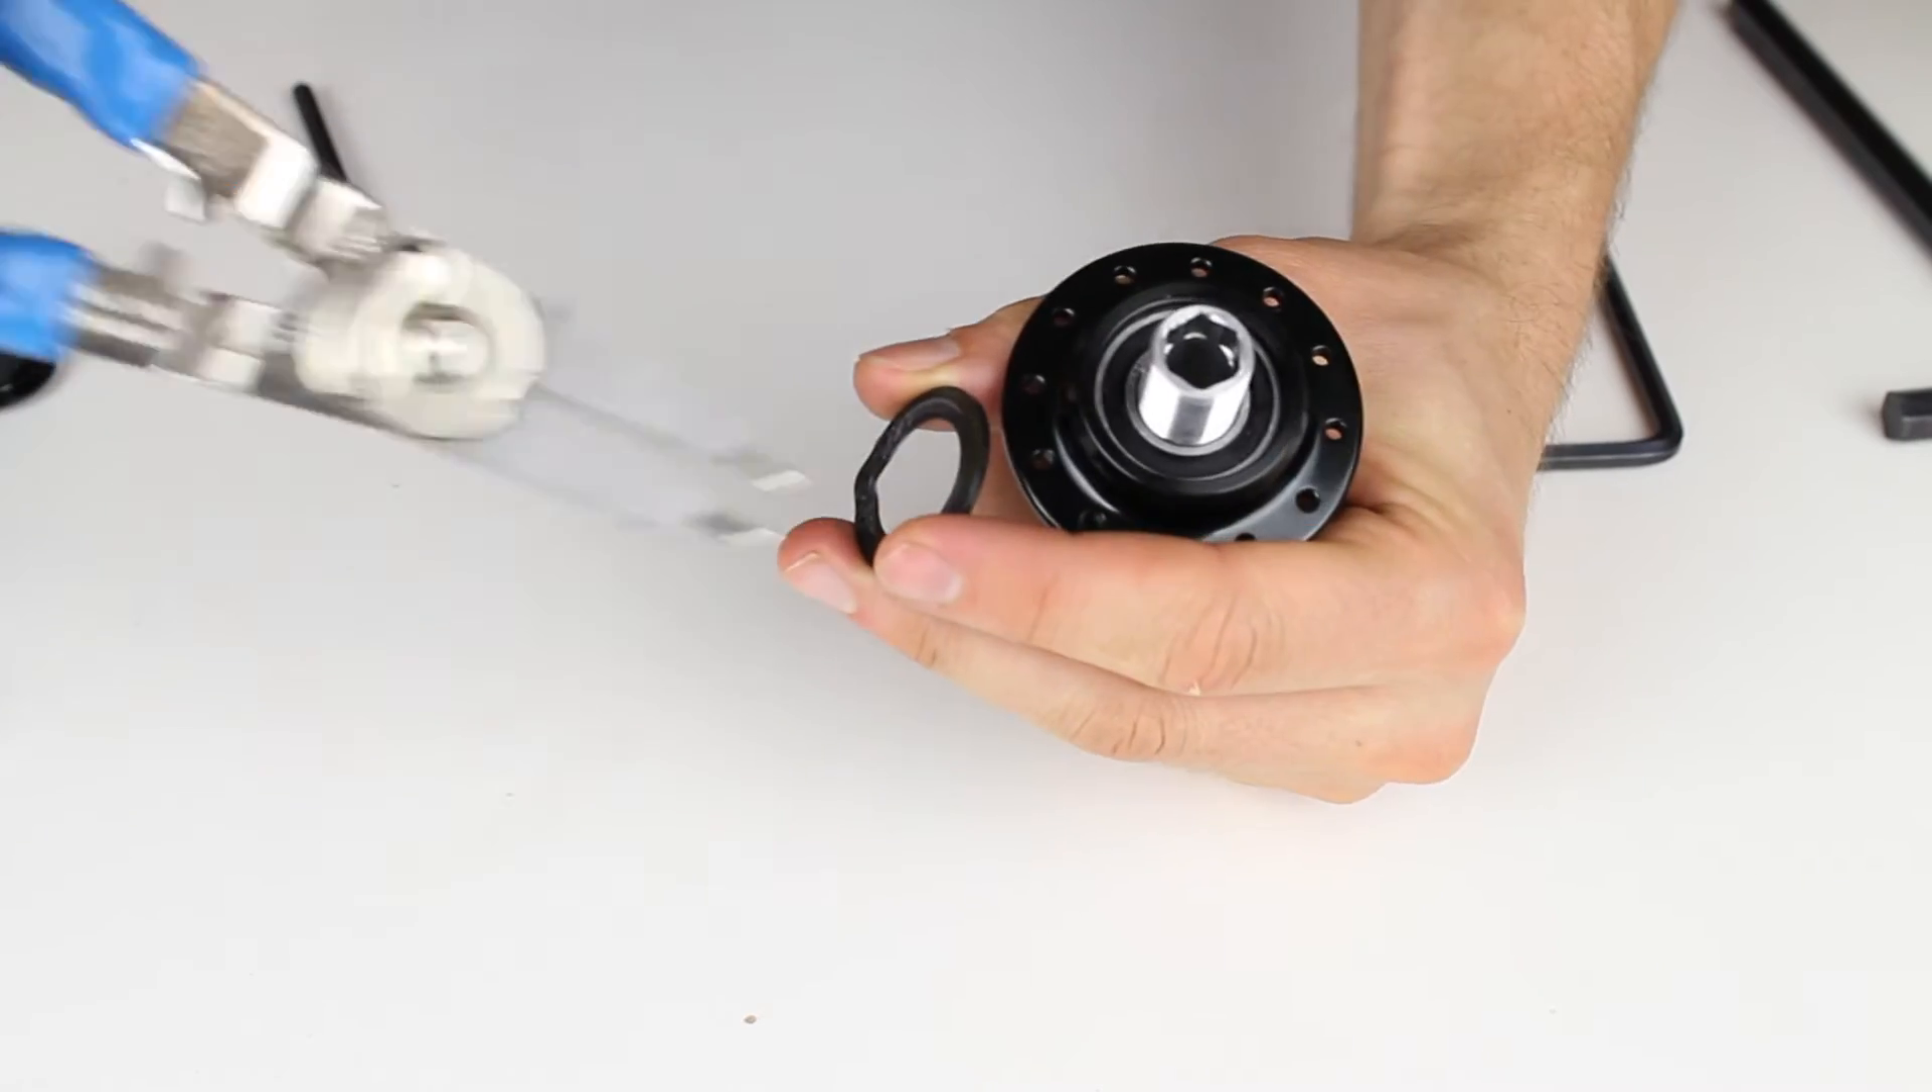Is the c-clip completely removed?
Yes.